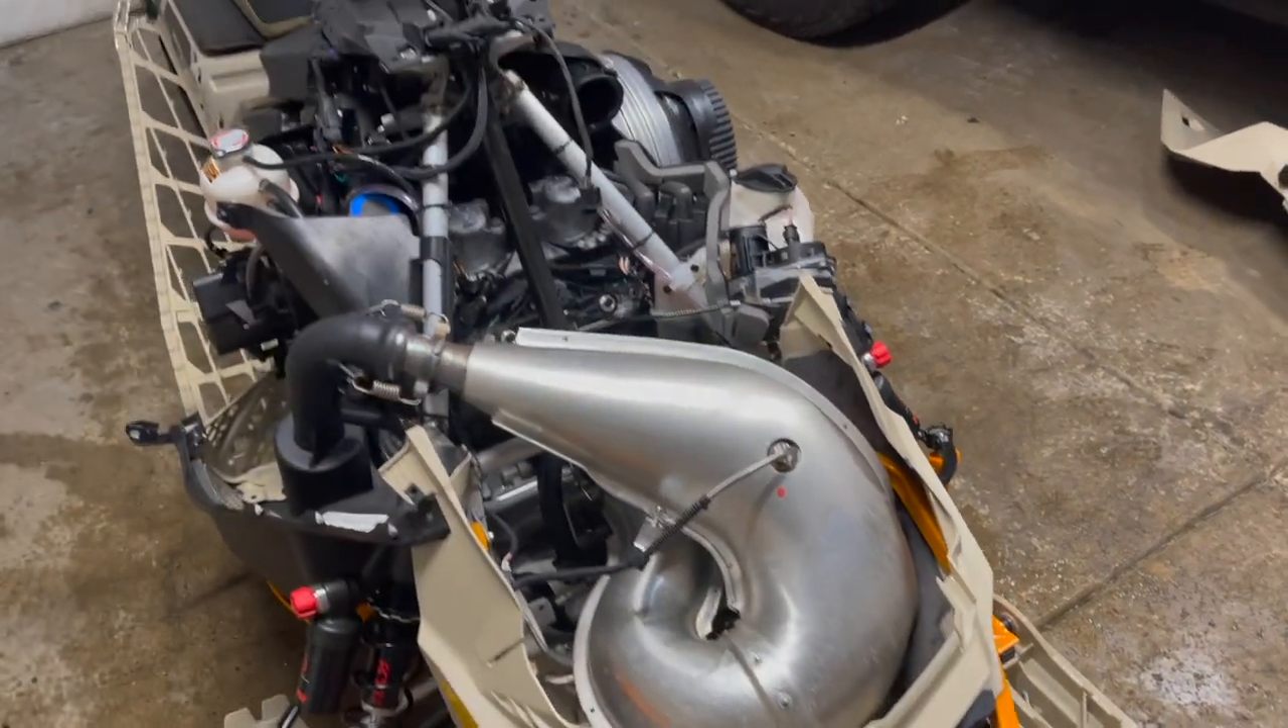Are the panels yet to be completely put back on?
Yes.